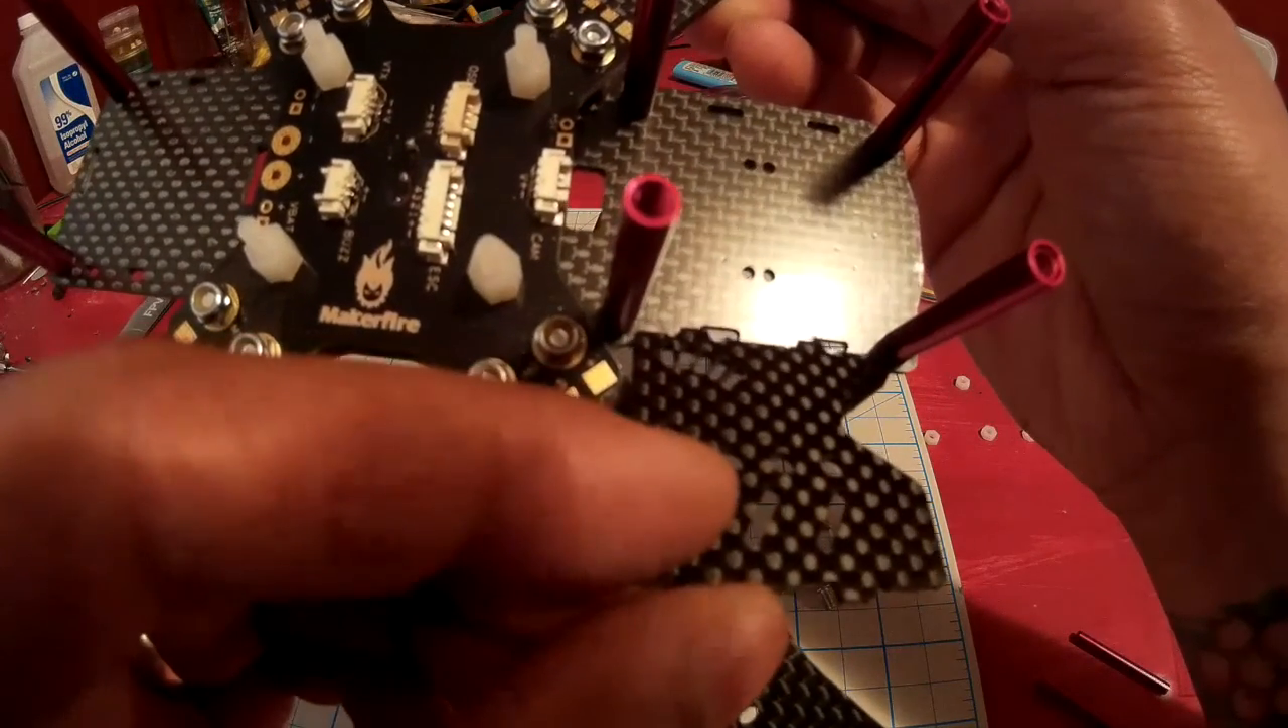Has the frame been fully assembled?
No.